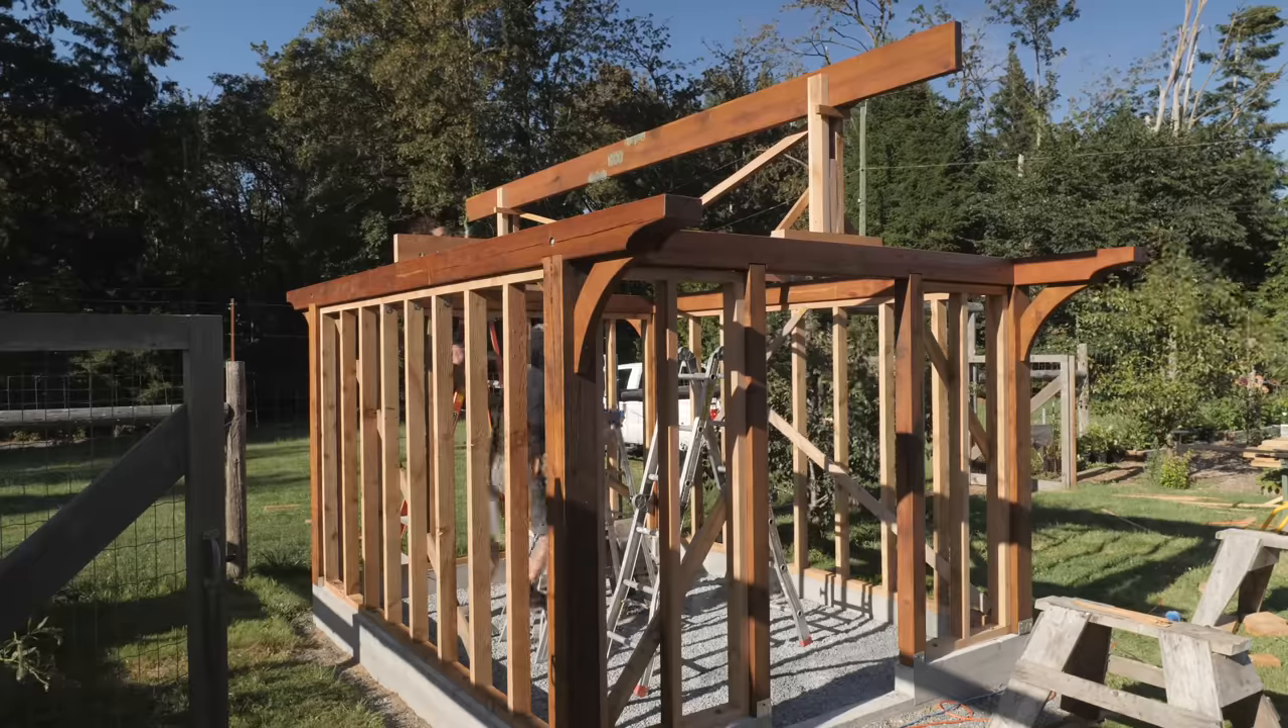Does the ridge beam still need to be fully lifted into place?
No.